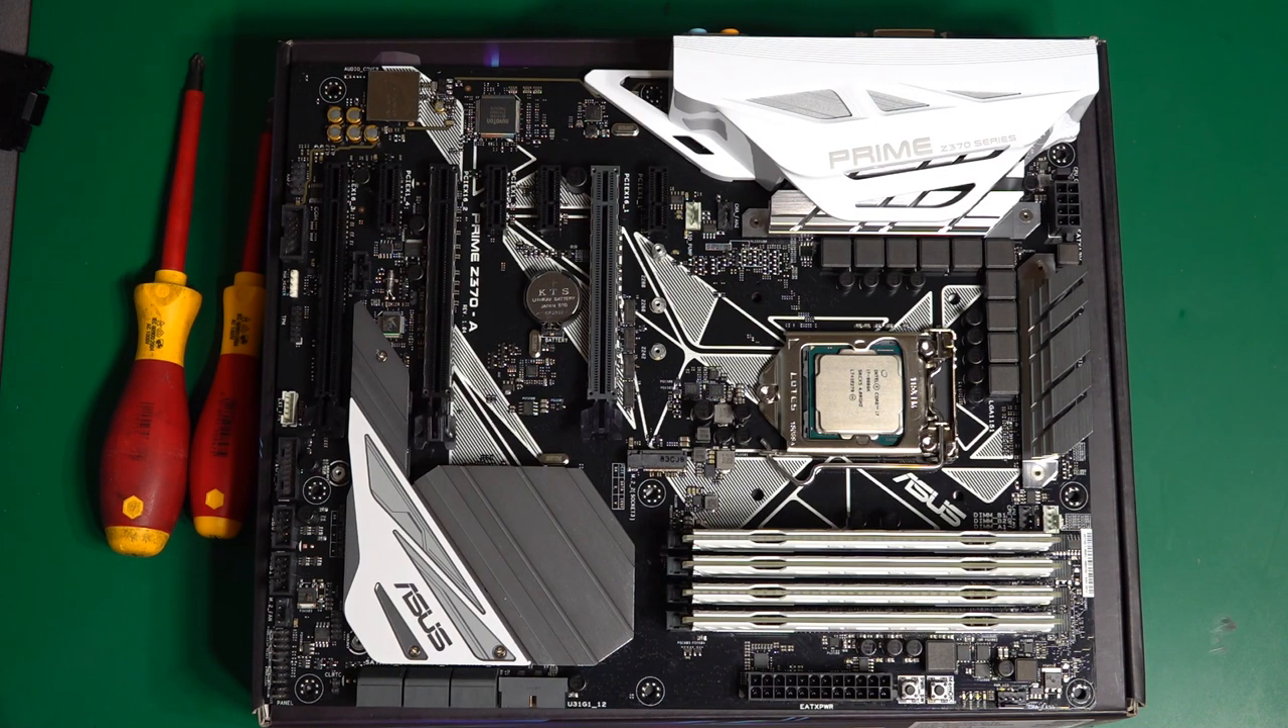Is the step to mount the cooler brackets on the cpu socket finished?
No.